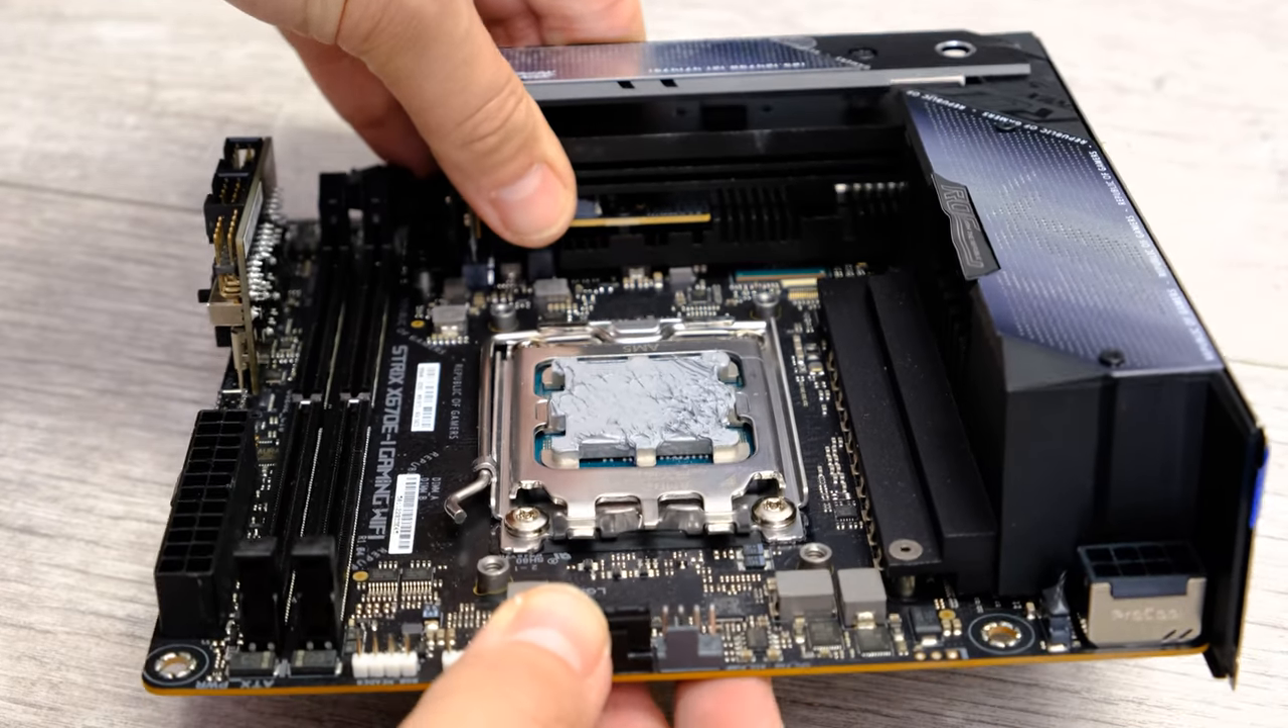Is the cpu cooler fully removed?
Yes.